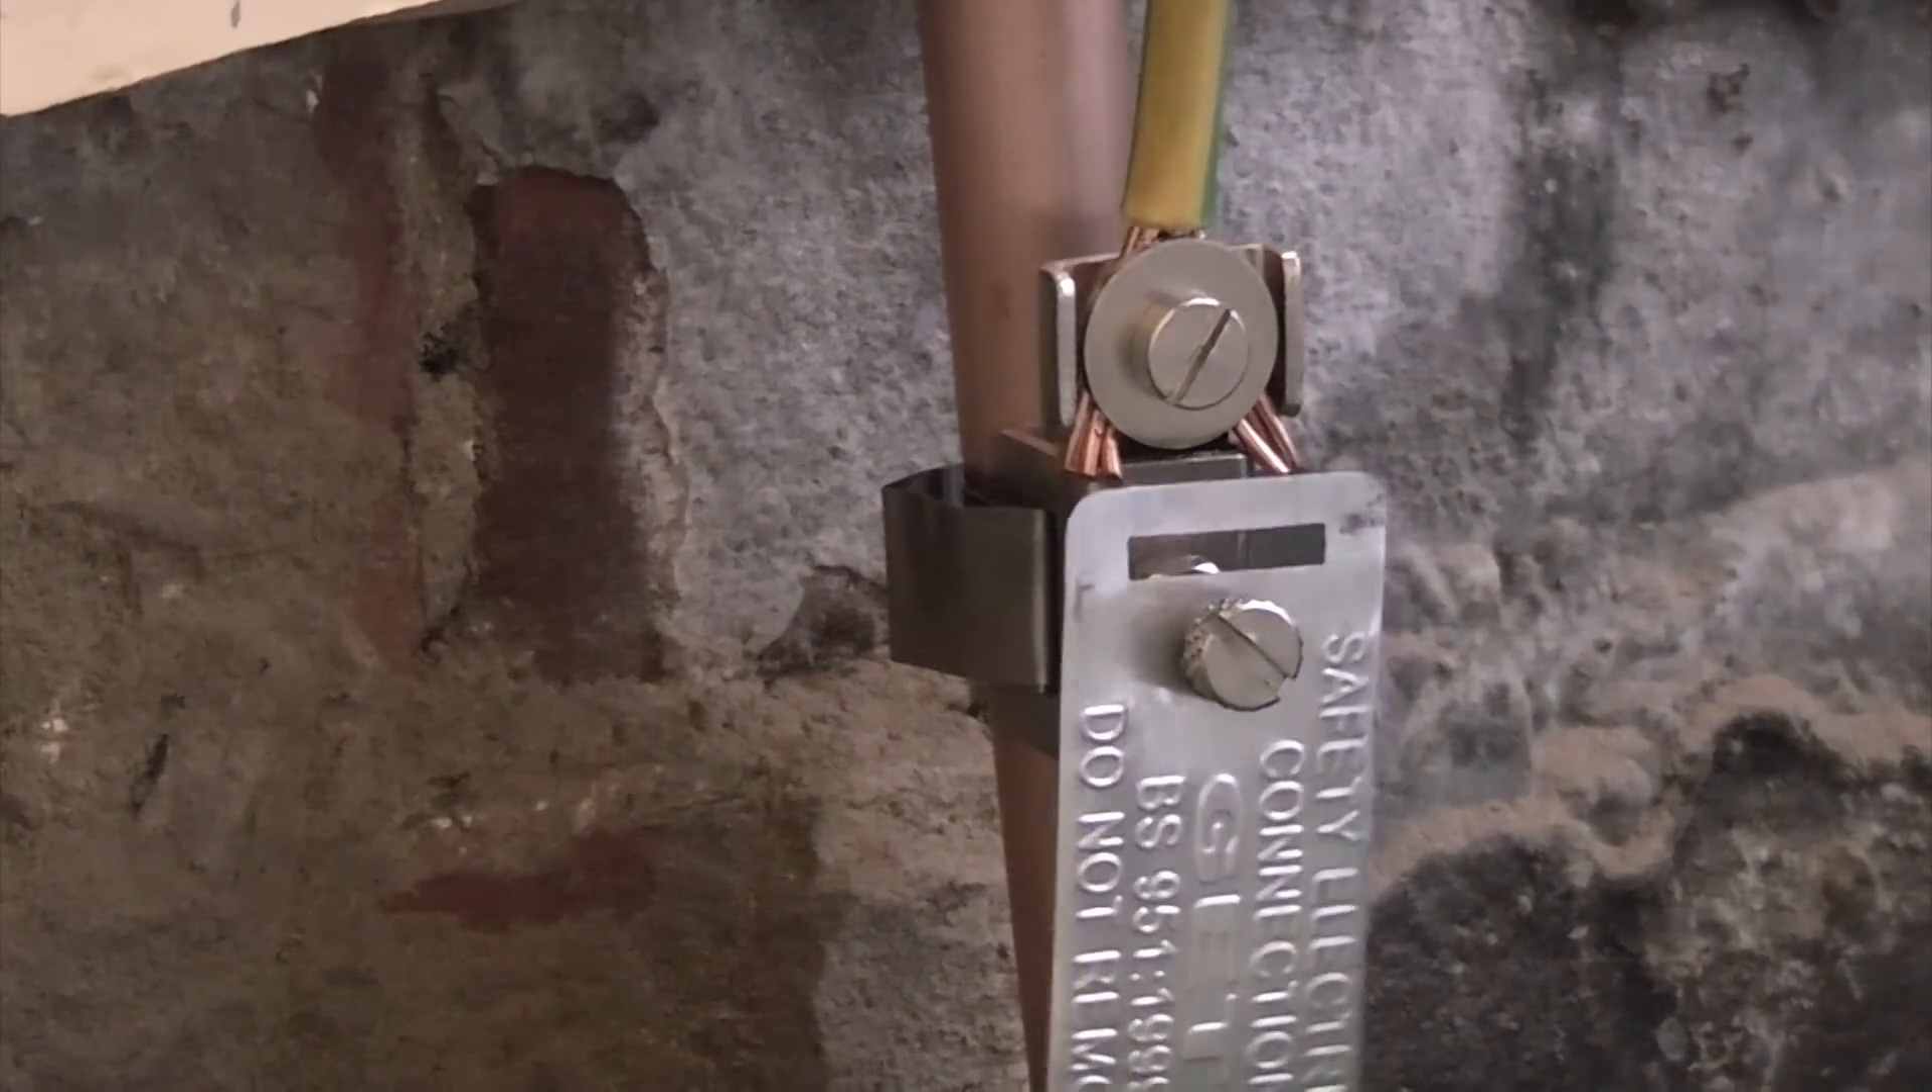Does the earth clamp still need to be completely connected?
No.